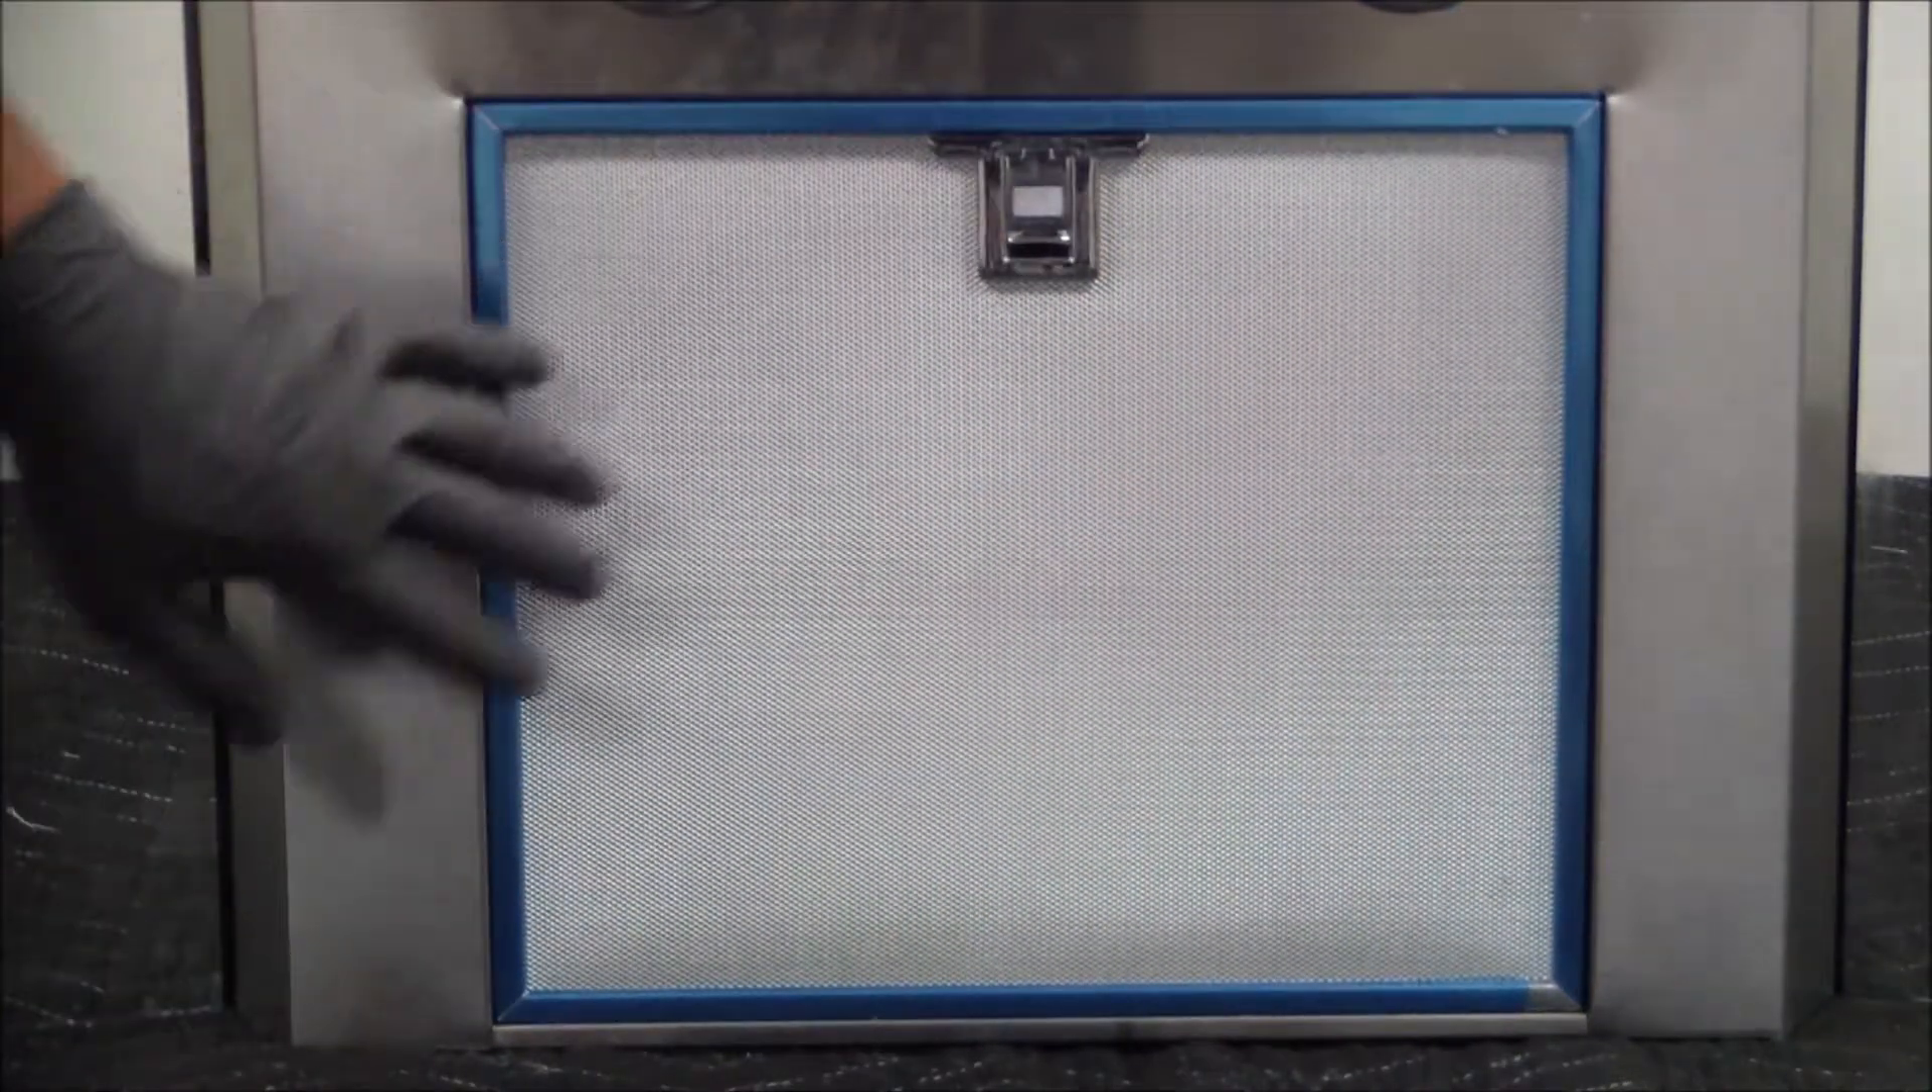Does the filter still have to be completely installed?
No.